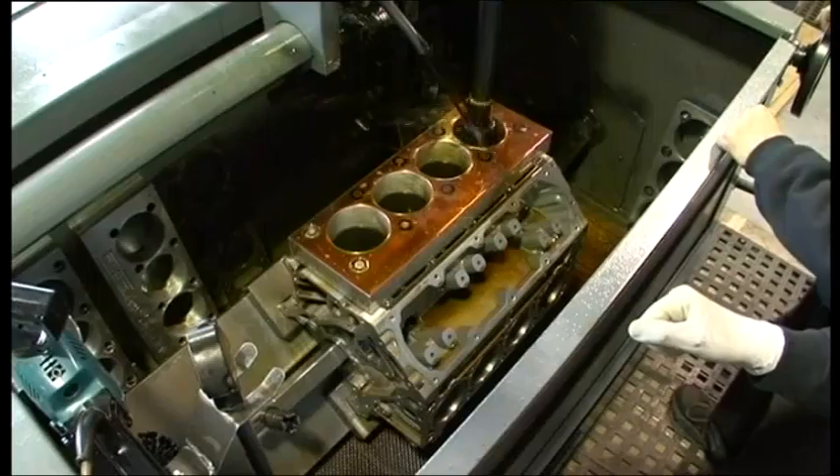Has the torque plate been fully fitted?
Yes.